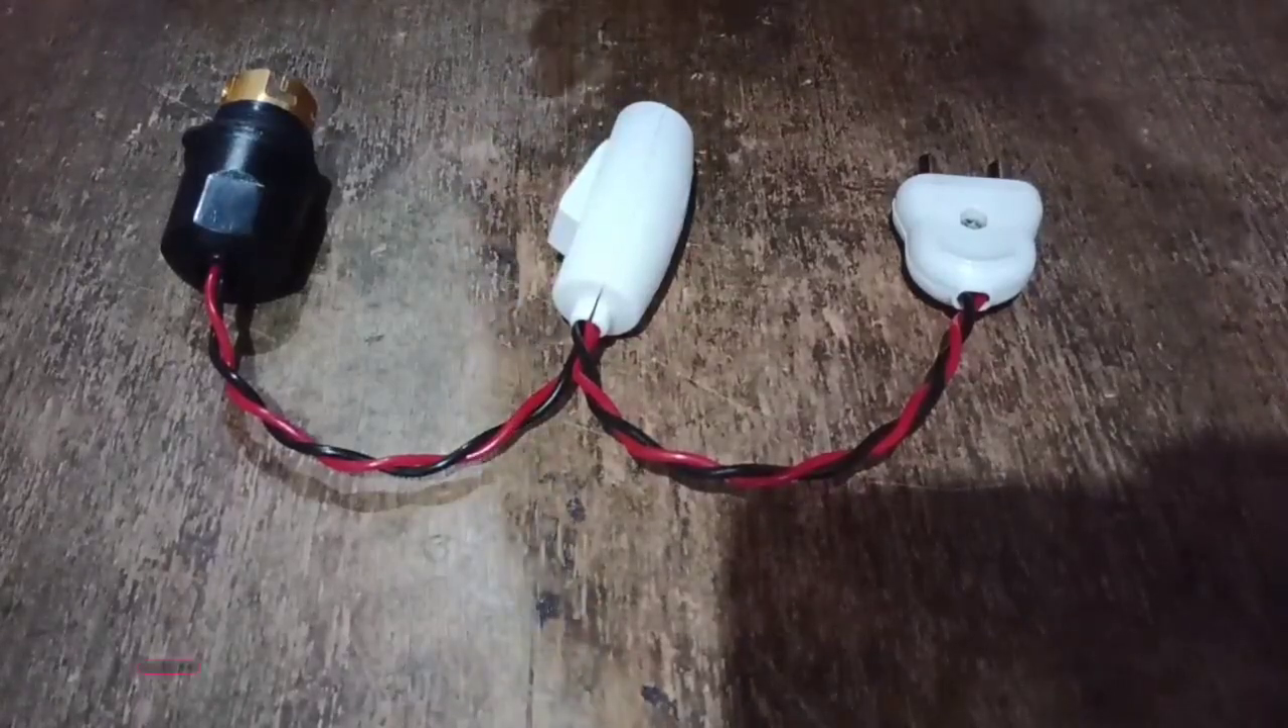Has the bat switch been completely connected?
Yes.